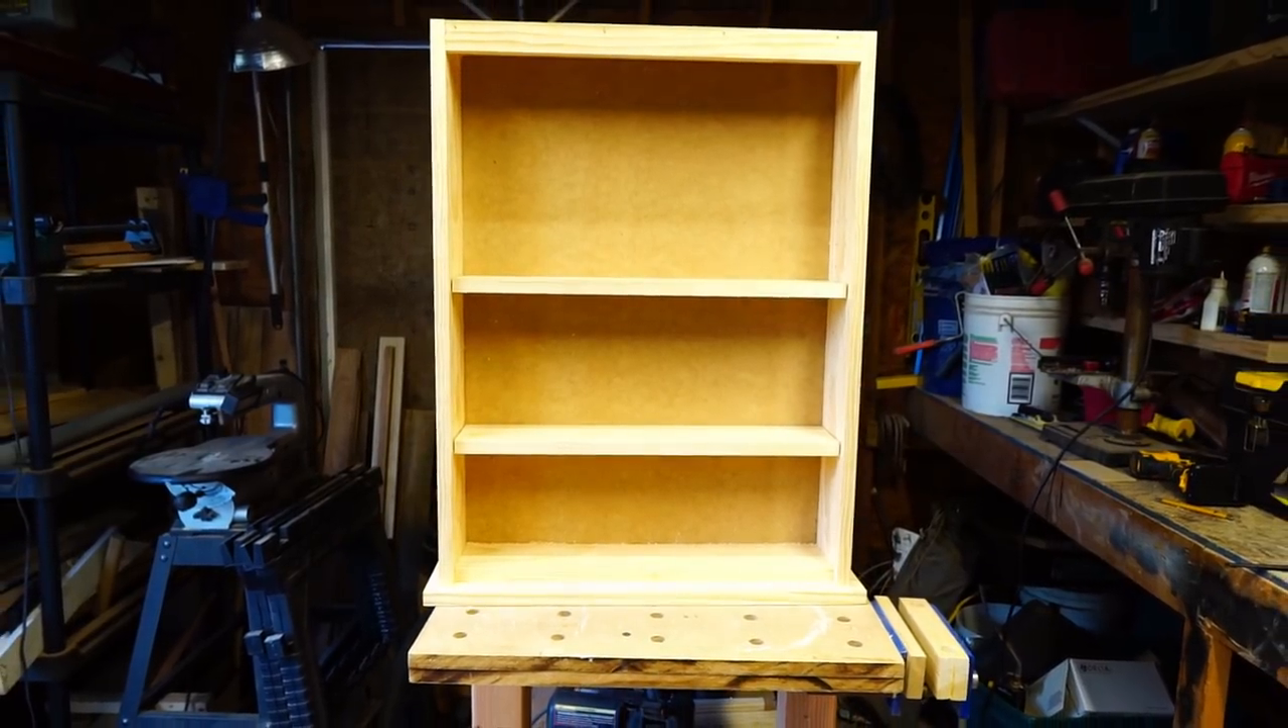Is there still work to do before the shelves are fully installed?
No.